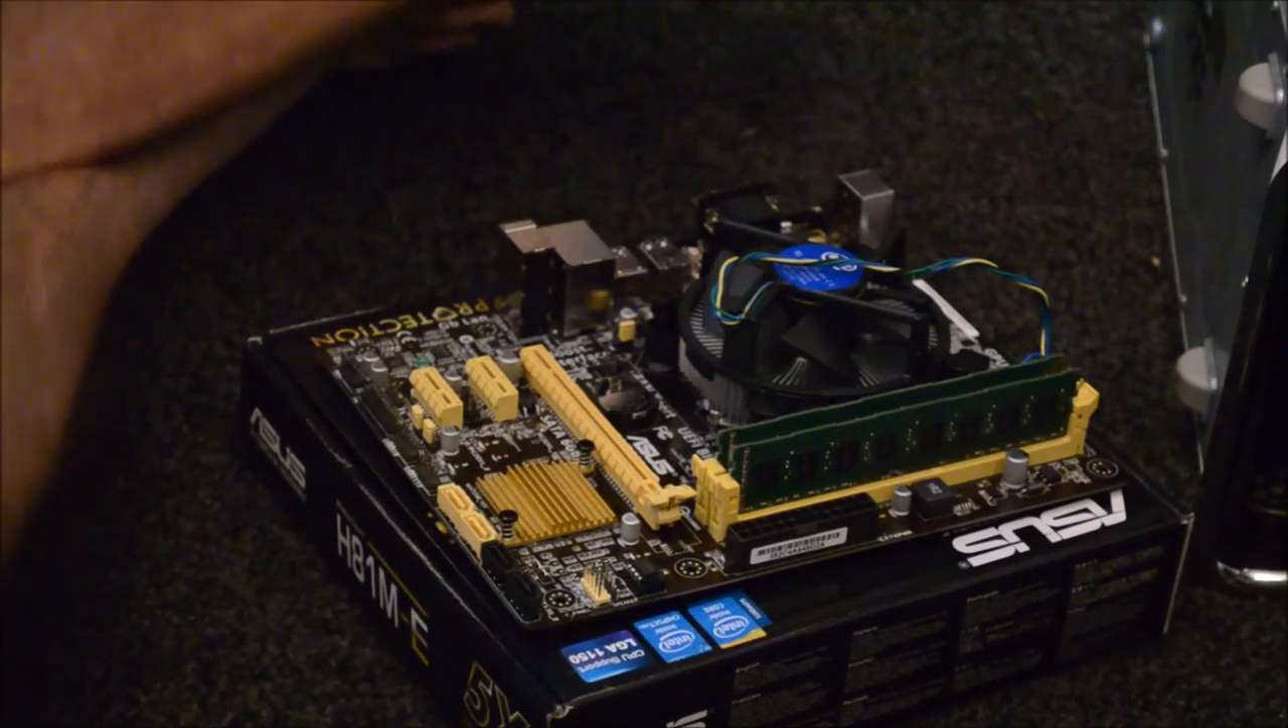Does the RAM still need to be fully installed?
No.